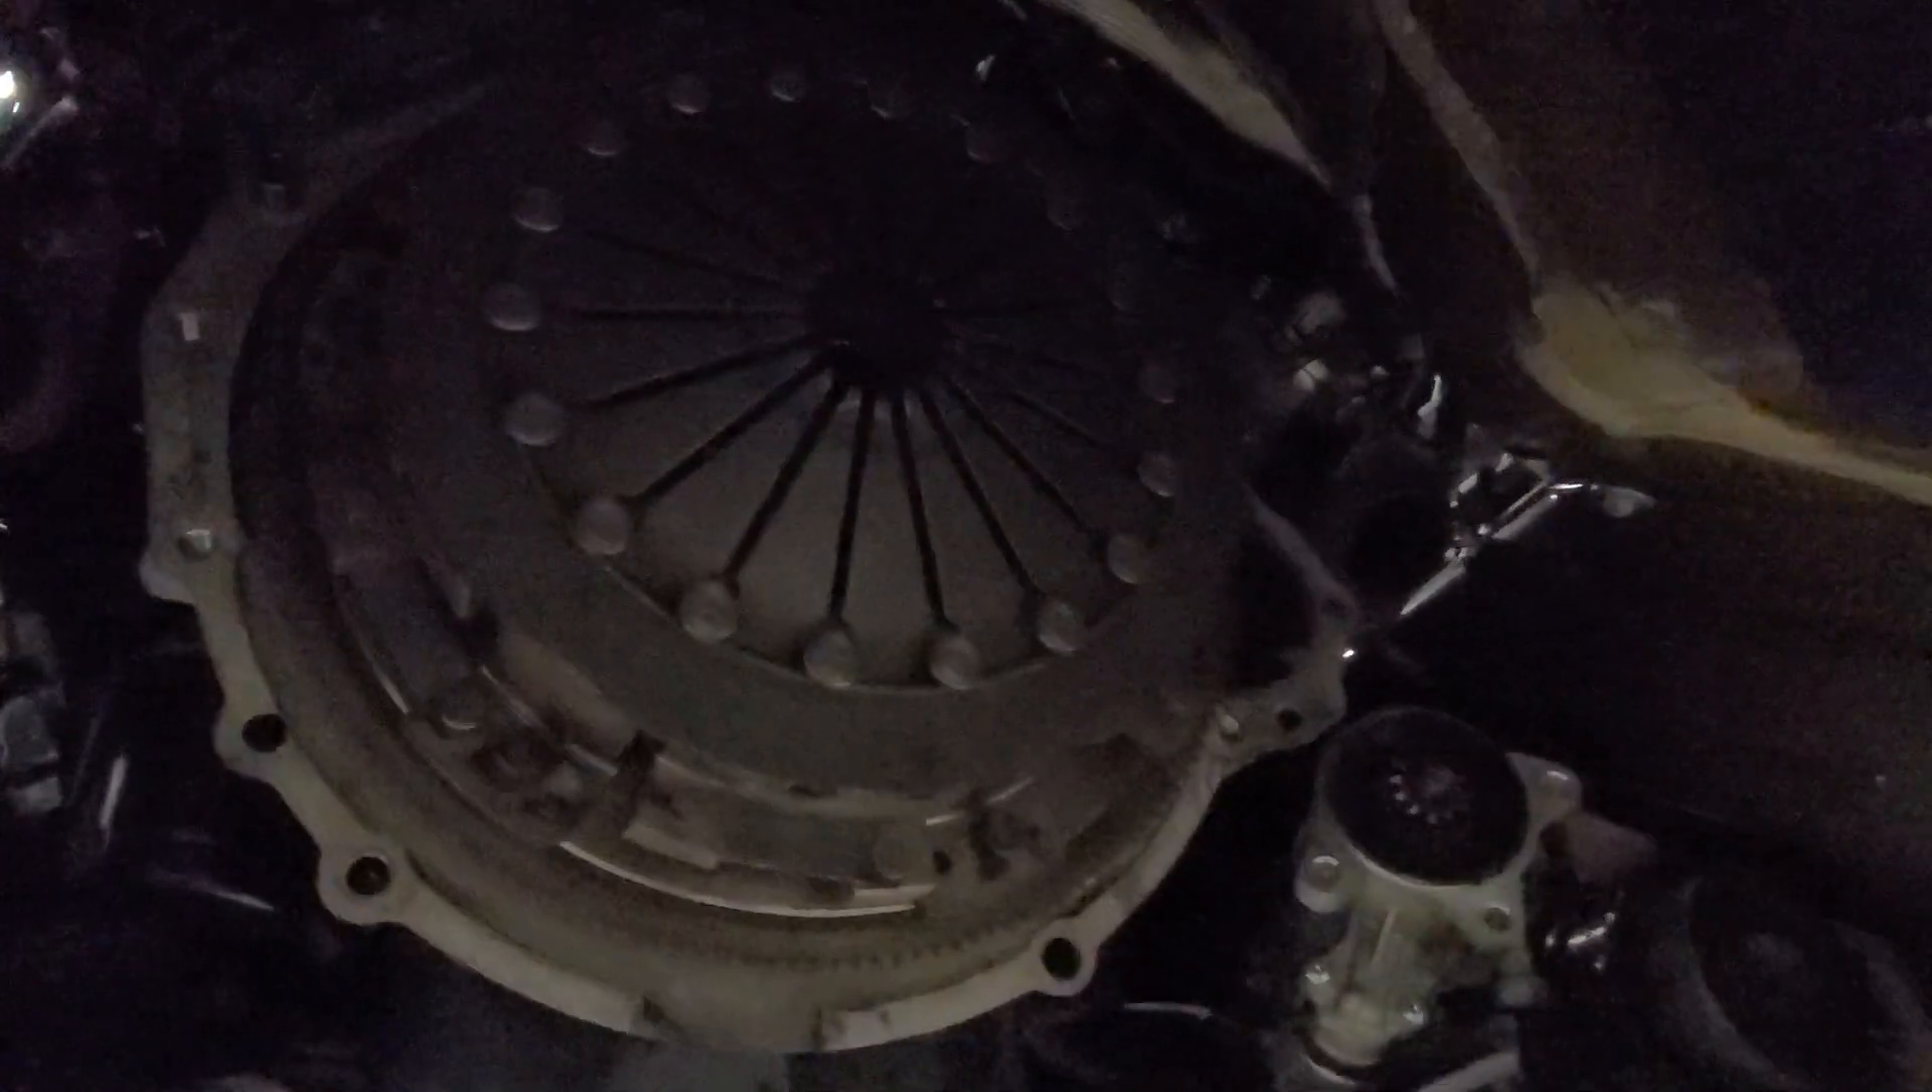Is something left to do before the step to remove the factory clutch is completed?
Yes.